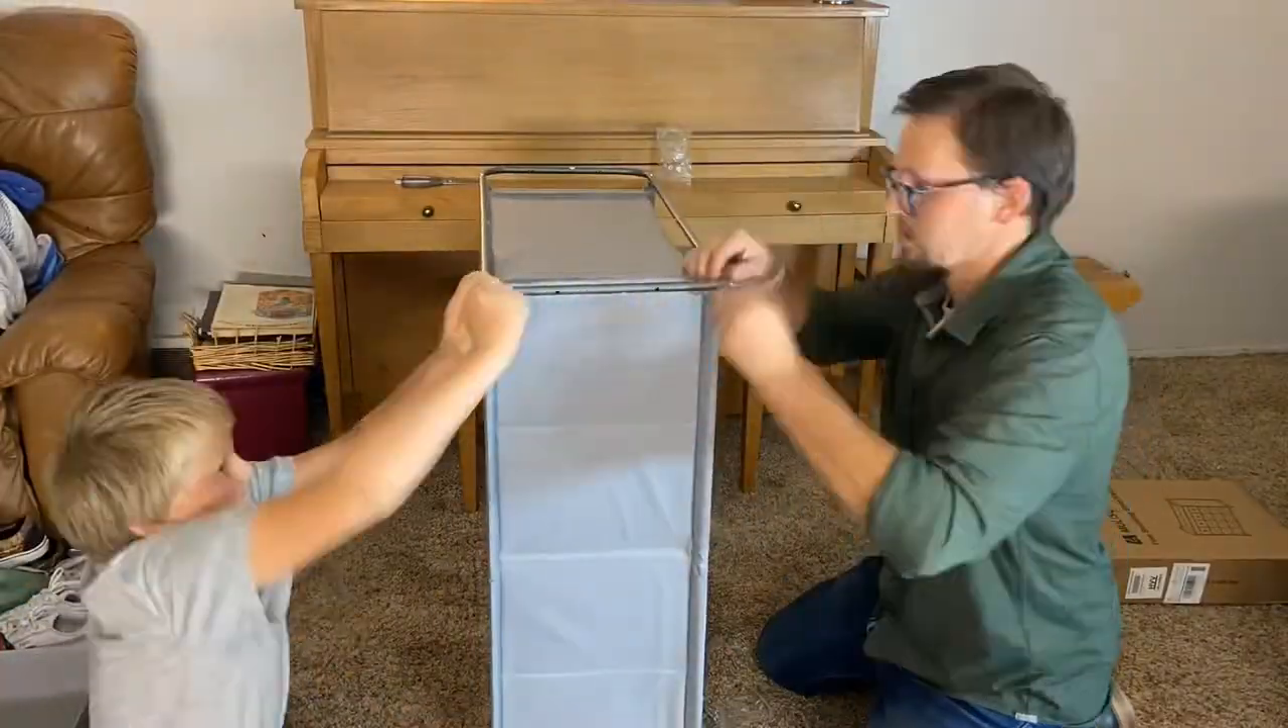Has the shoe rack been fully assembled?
No.